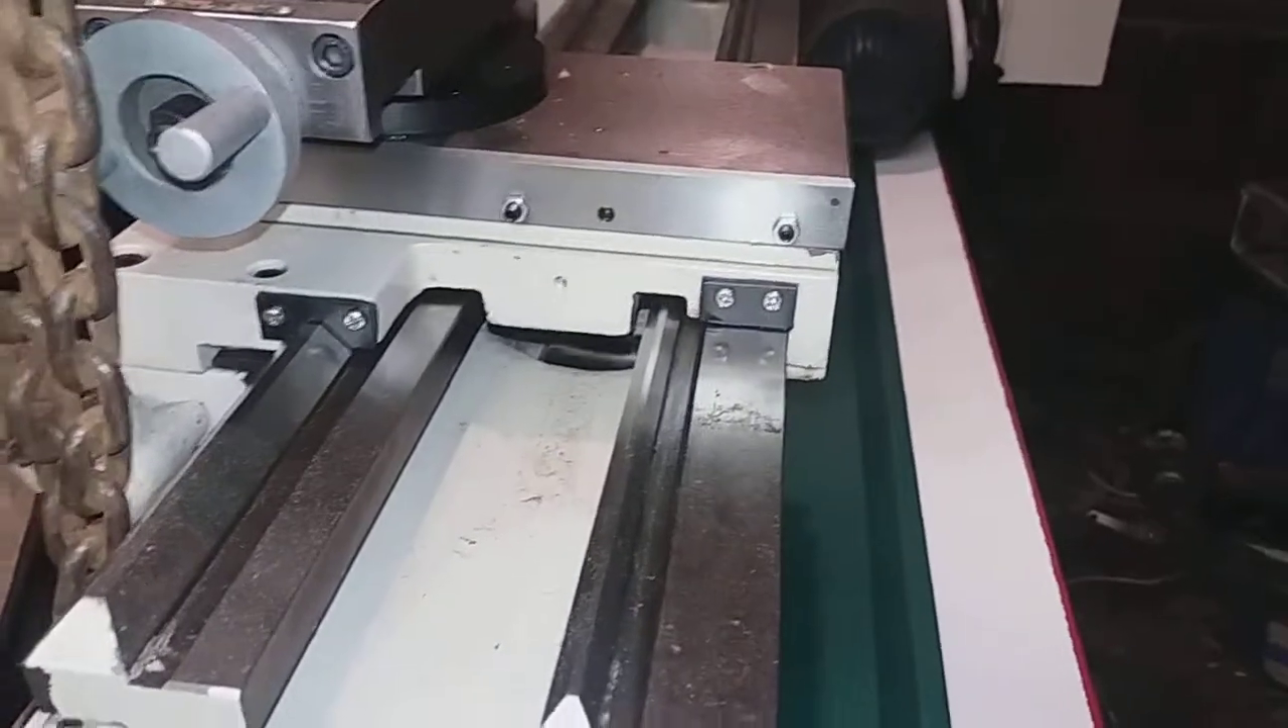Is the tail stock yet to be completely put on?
Yes.